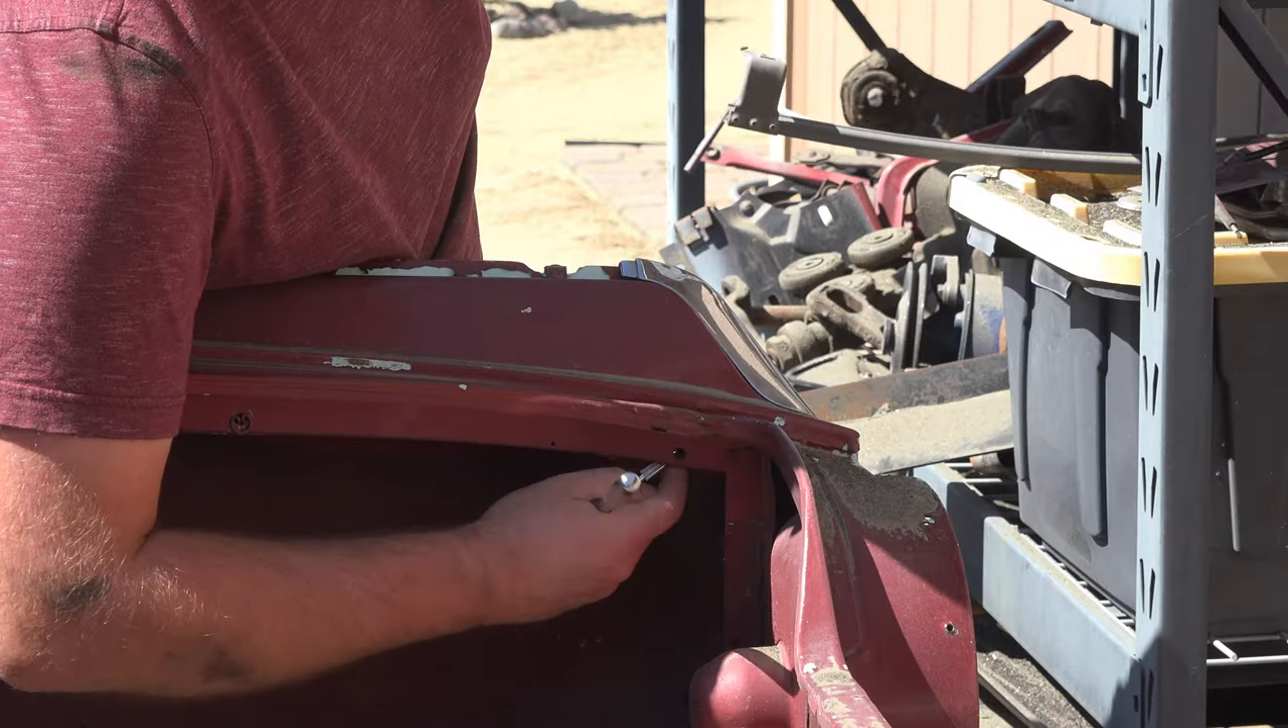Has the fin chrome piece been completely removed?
No.